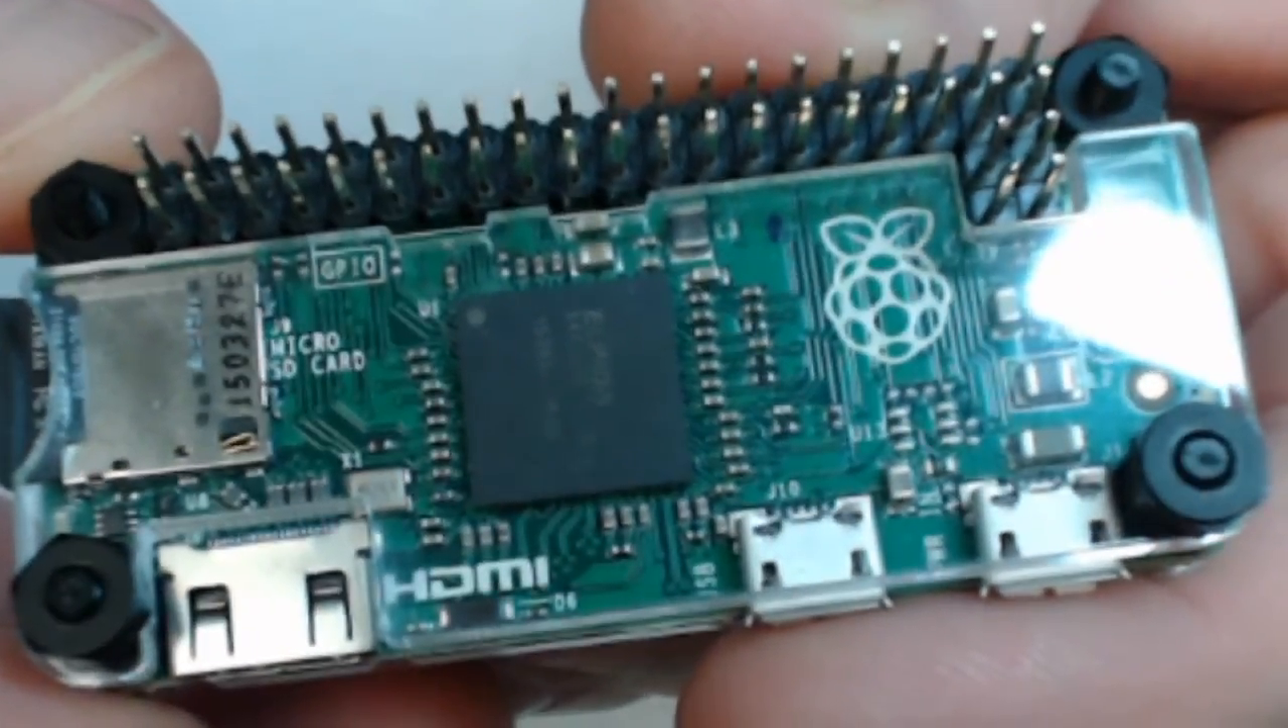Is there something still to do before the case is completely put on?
No.